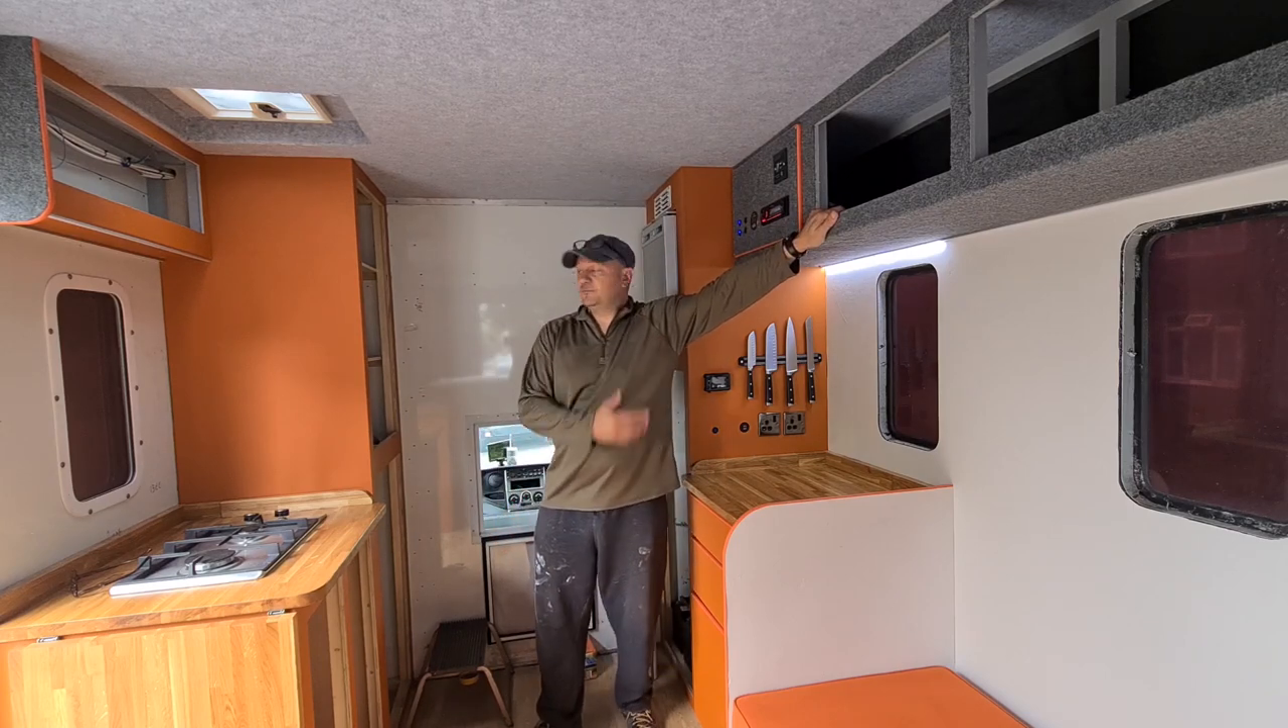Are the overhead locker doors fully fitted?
No.